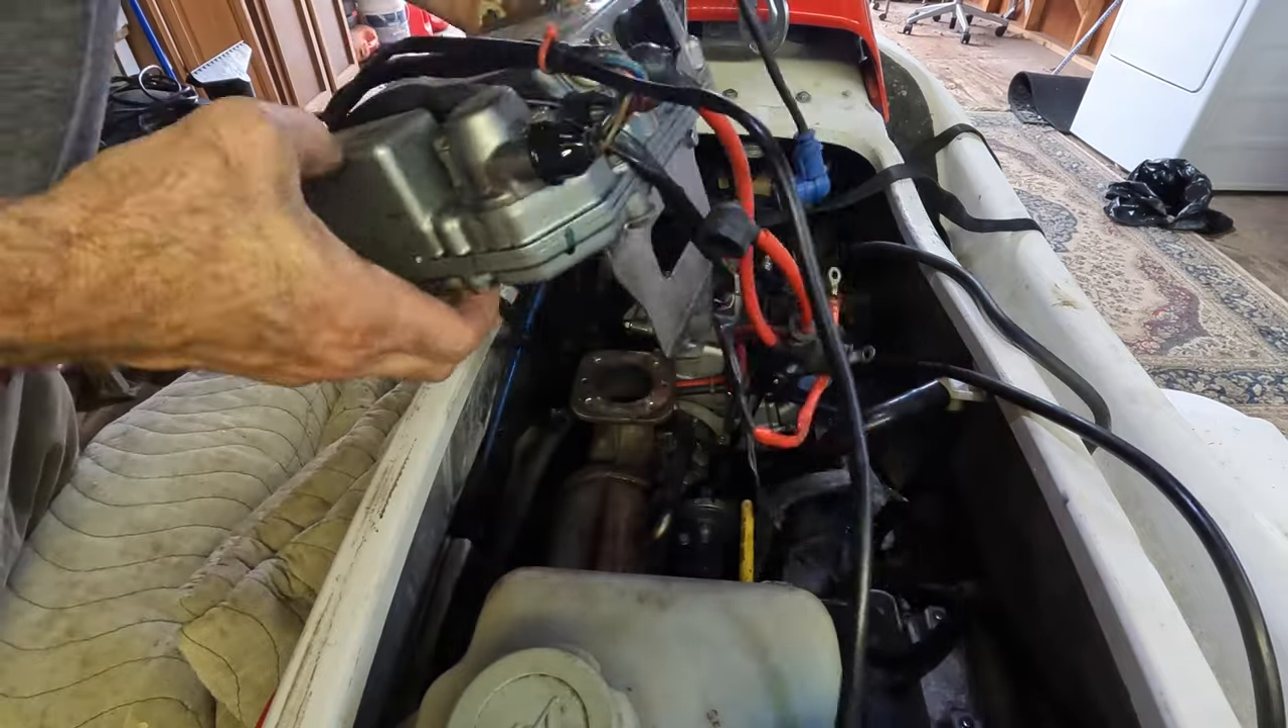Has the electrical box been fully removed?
No.